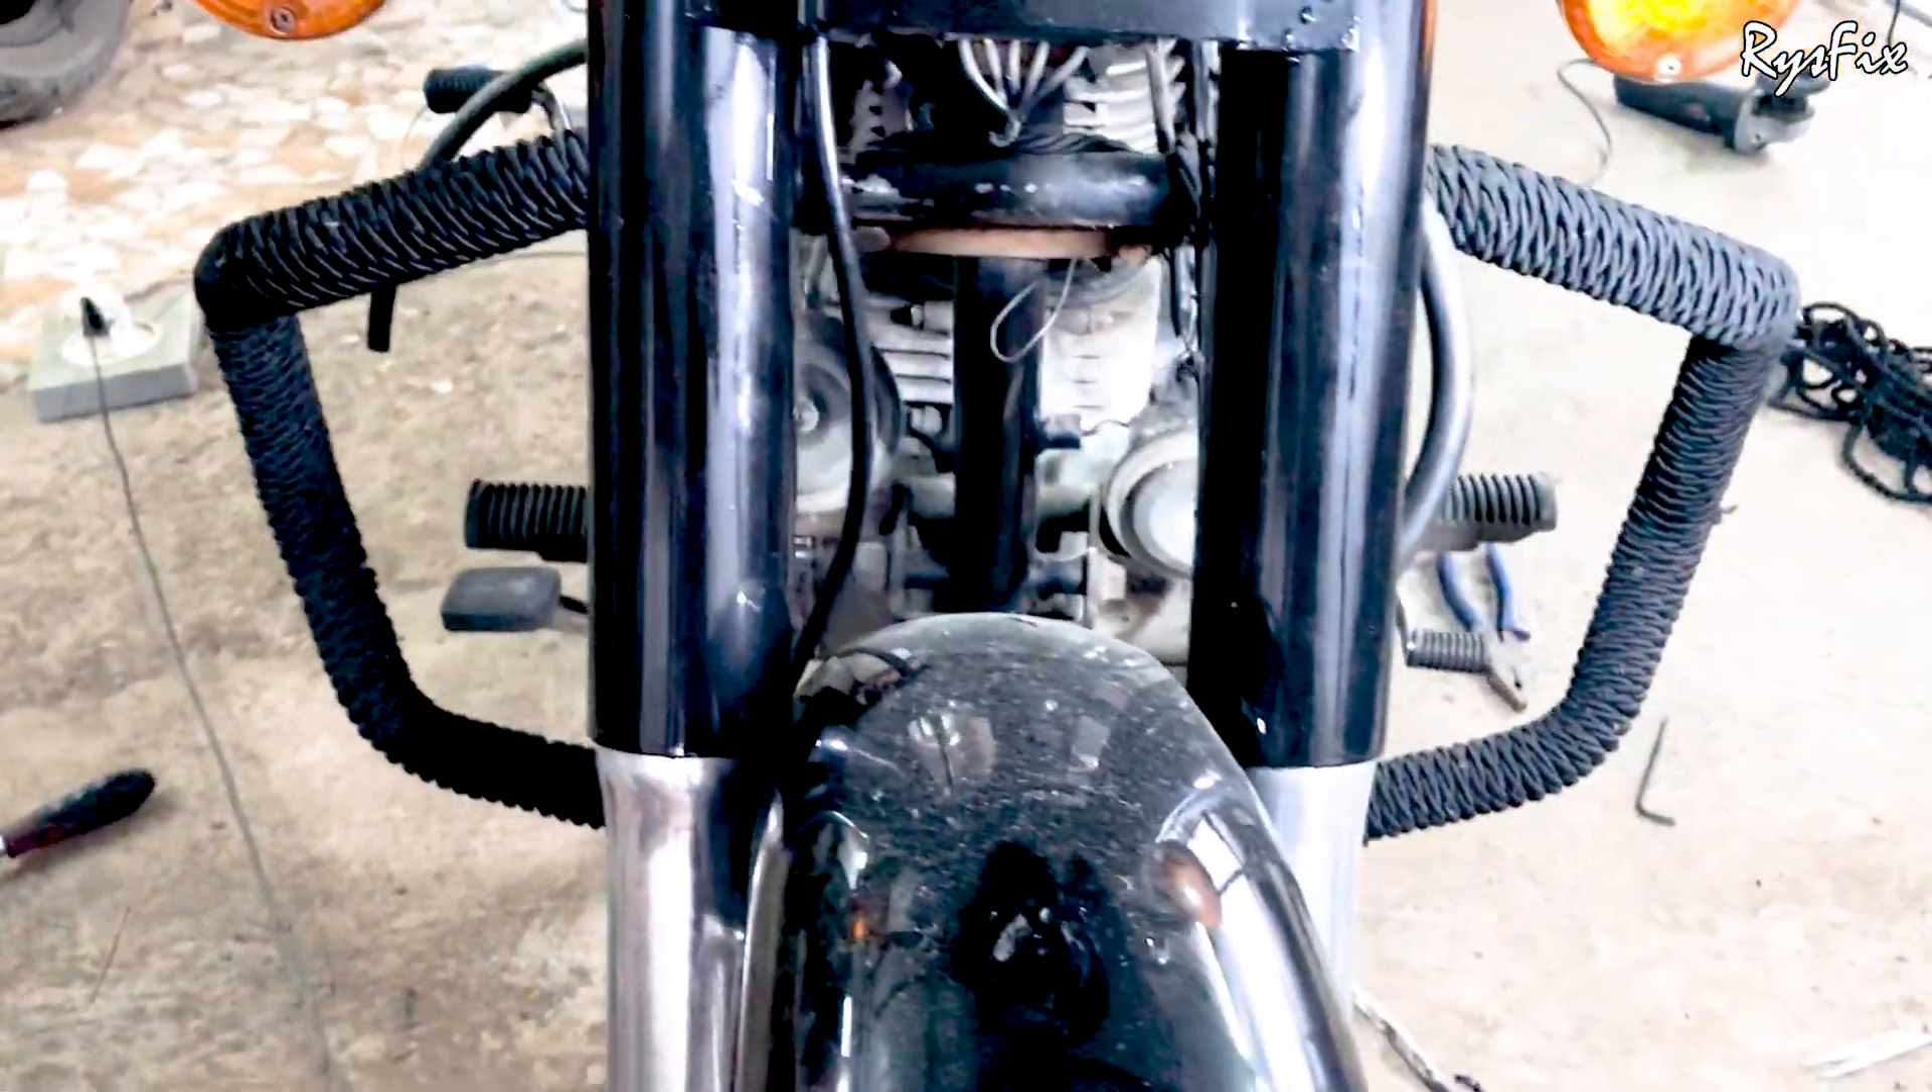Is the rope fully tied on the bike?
Yes.